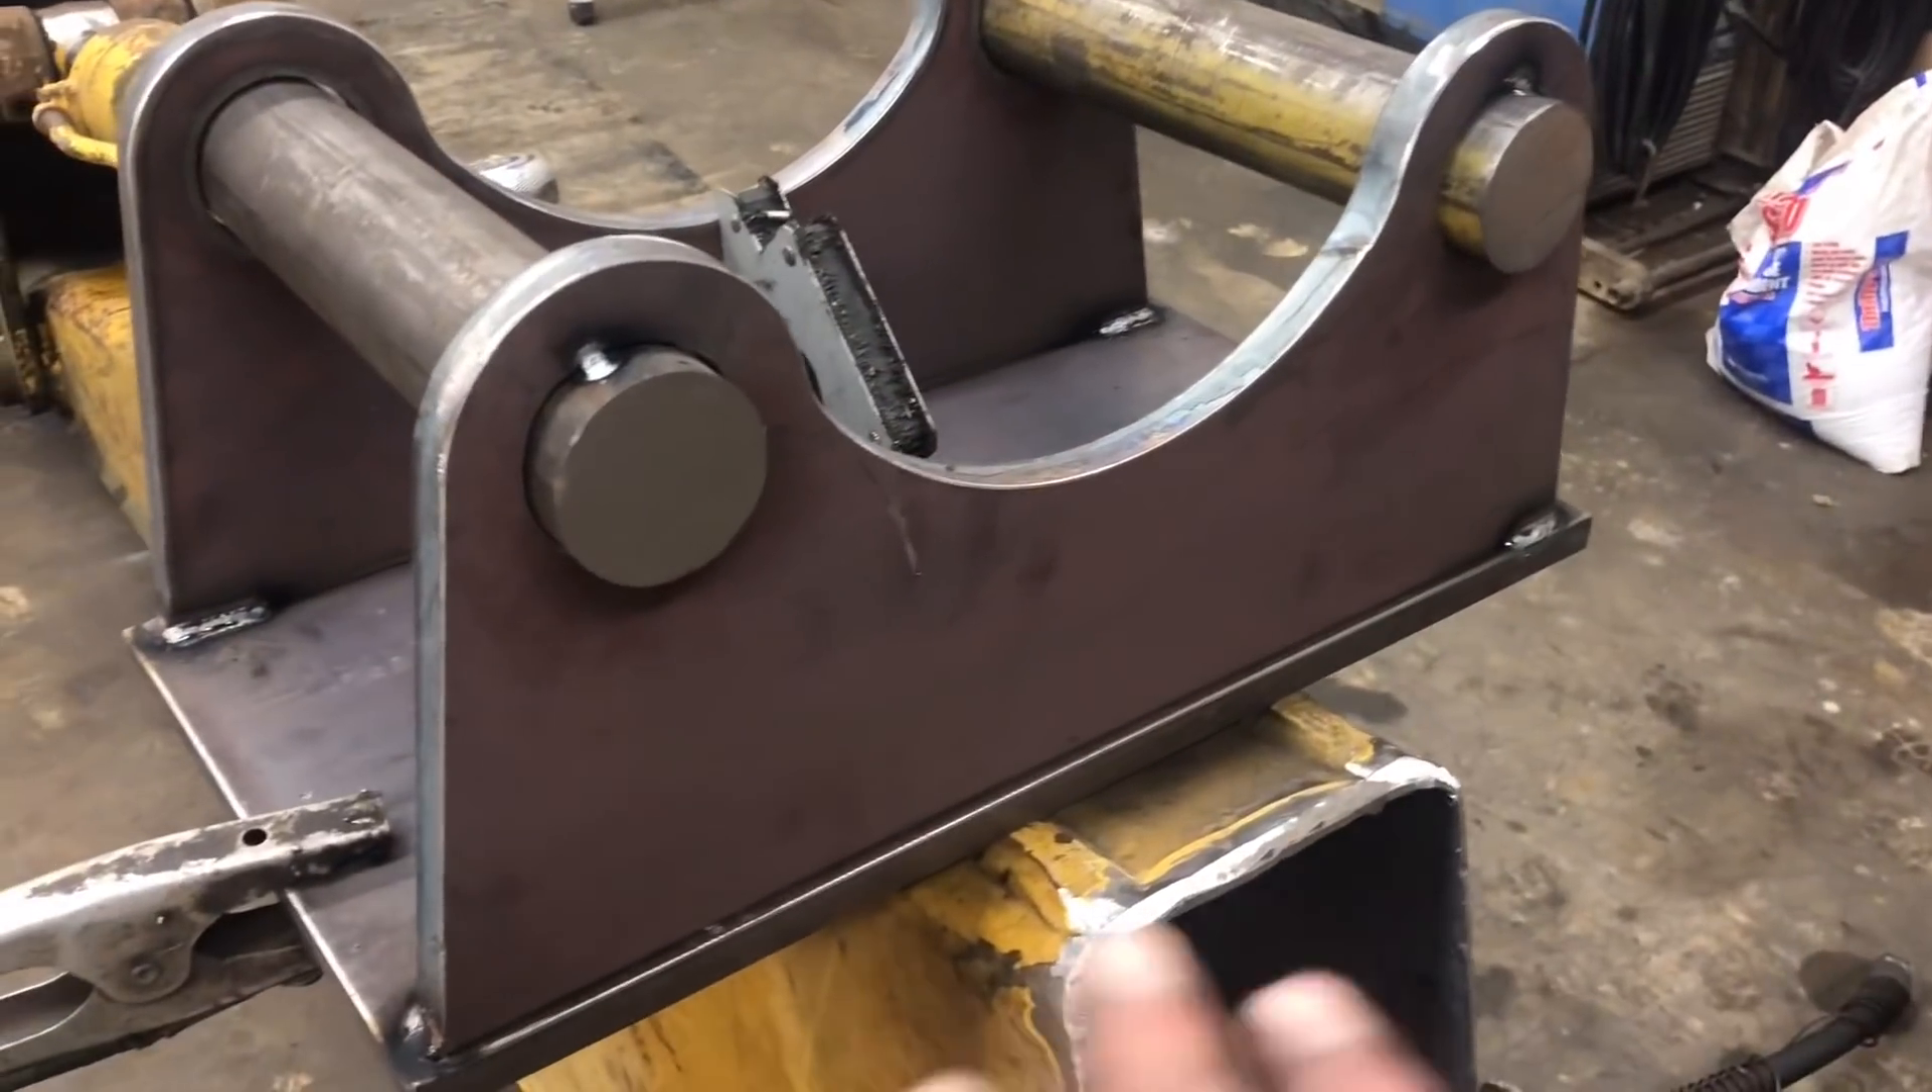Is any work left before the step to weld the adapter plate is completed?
Yes.